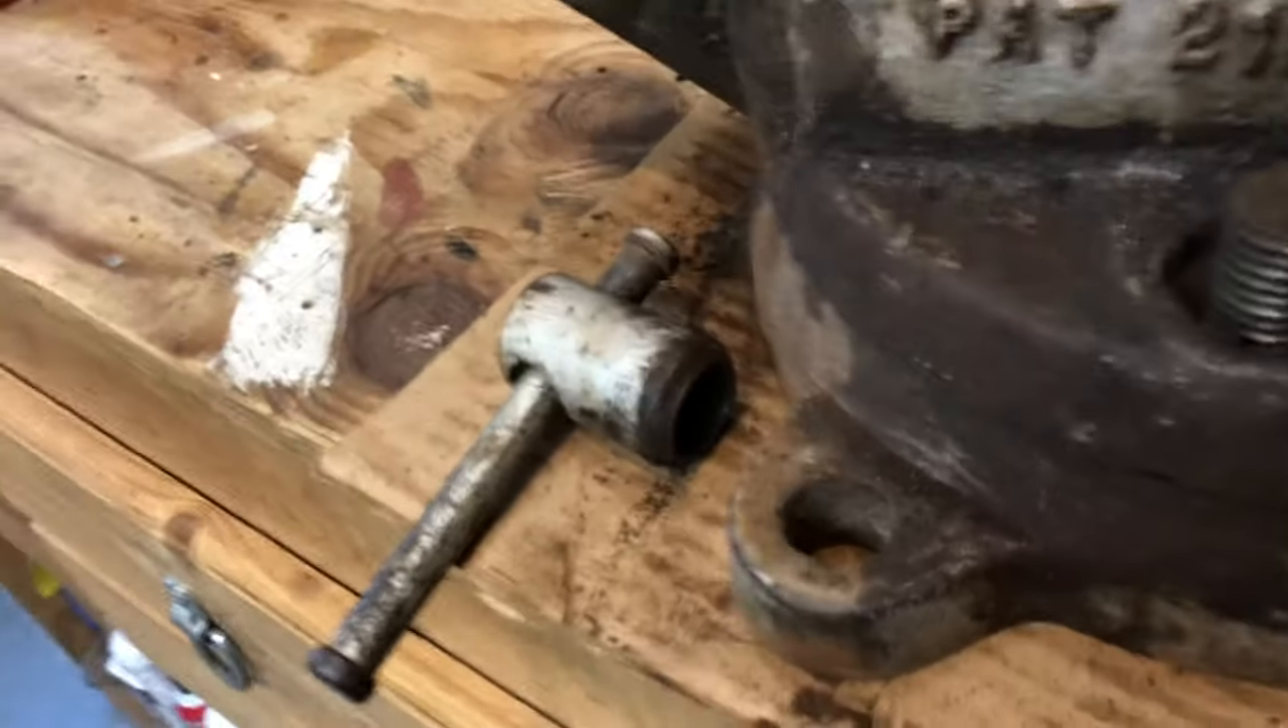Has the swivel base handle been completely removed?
Yes.